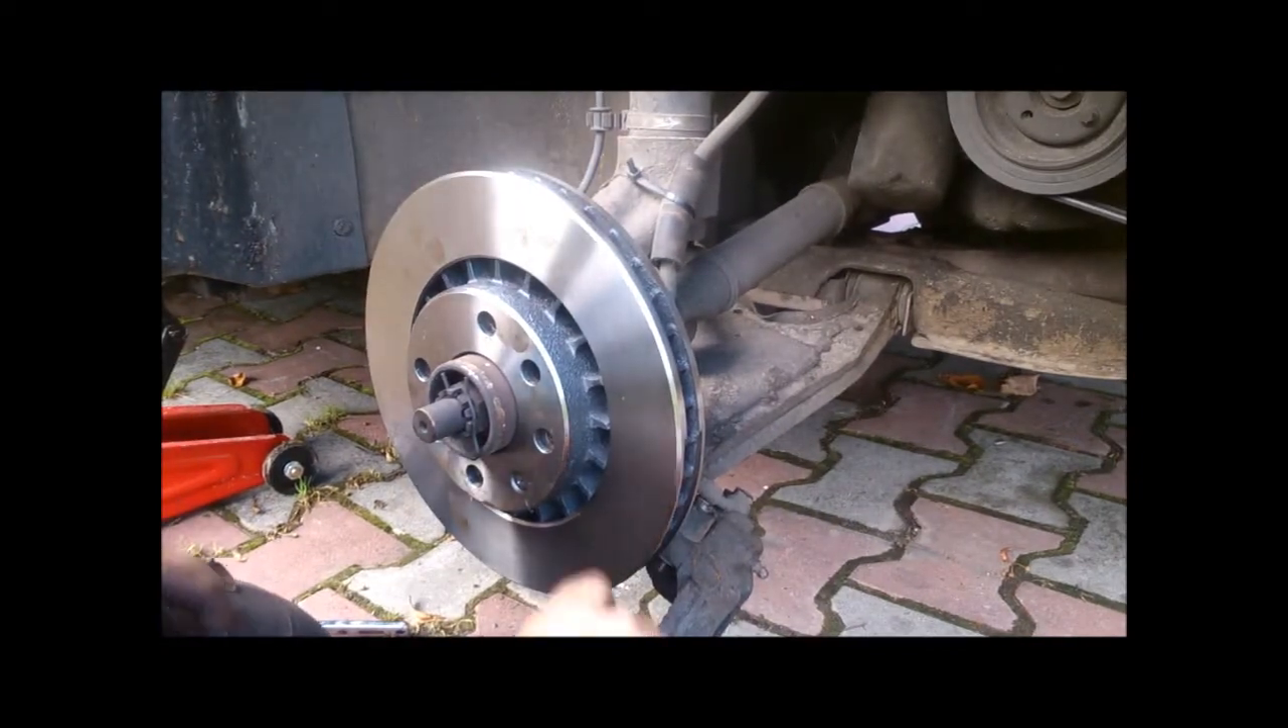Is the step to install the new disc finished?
Yes.